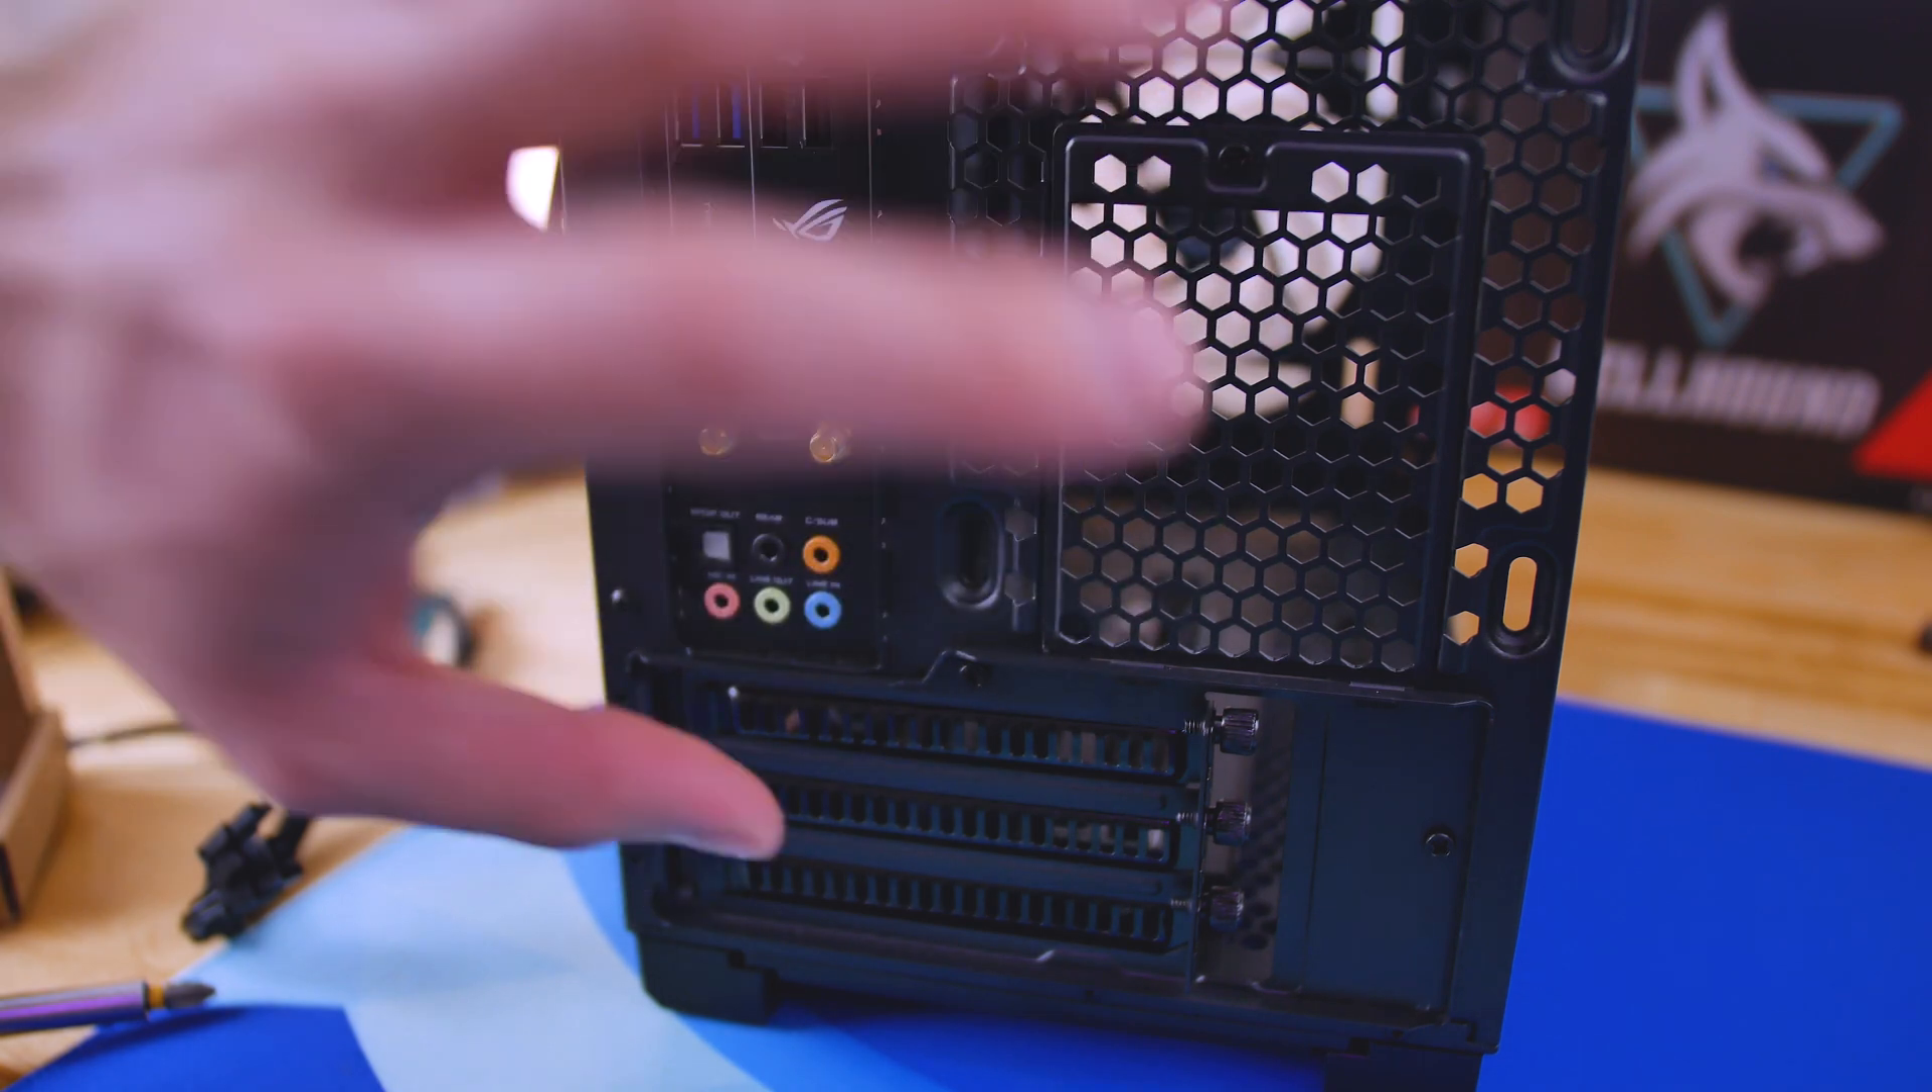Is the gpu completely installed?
No.